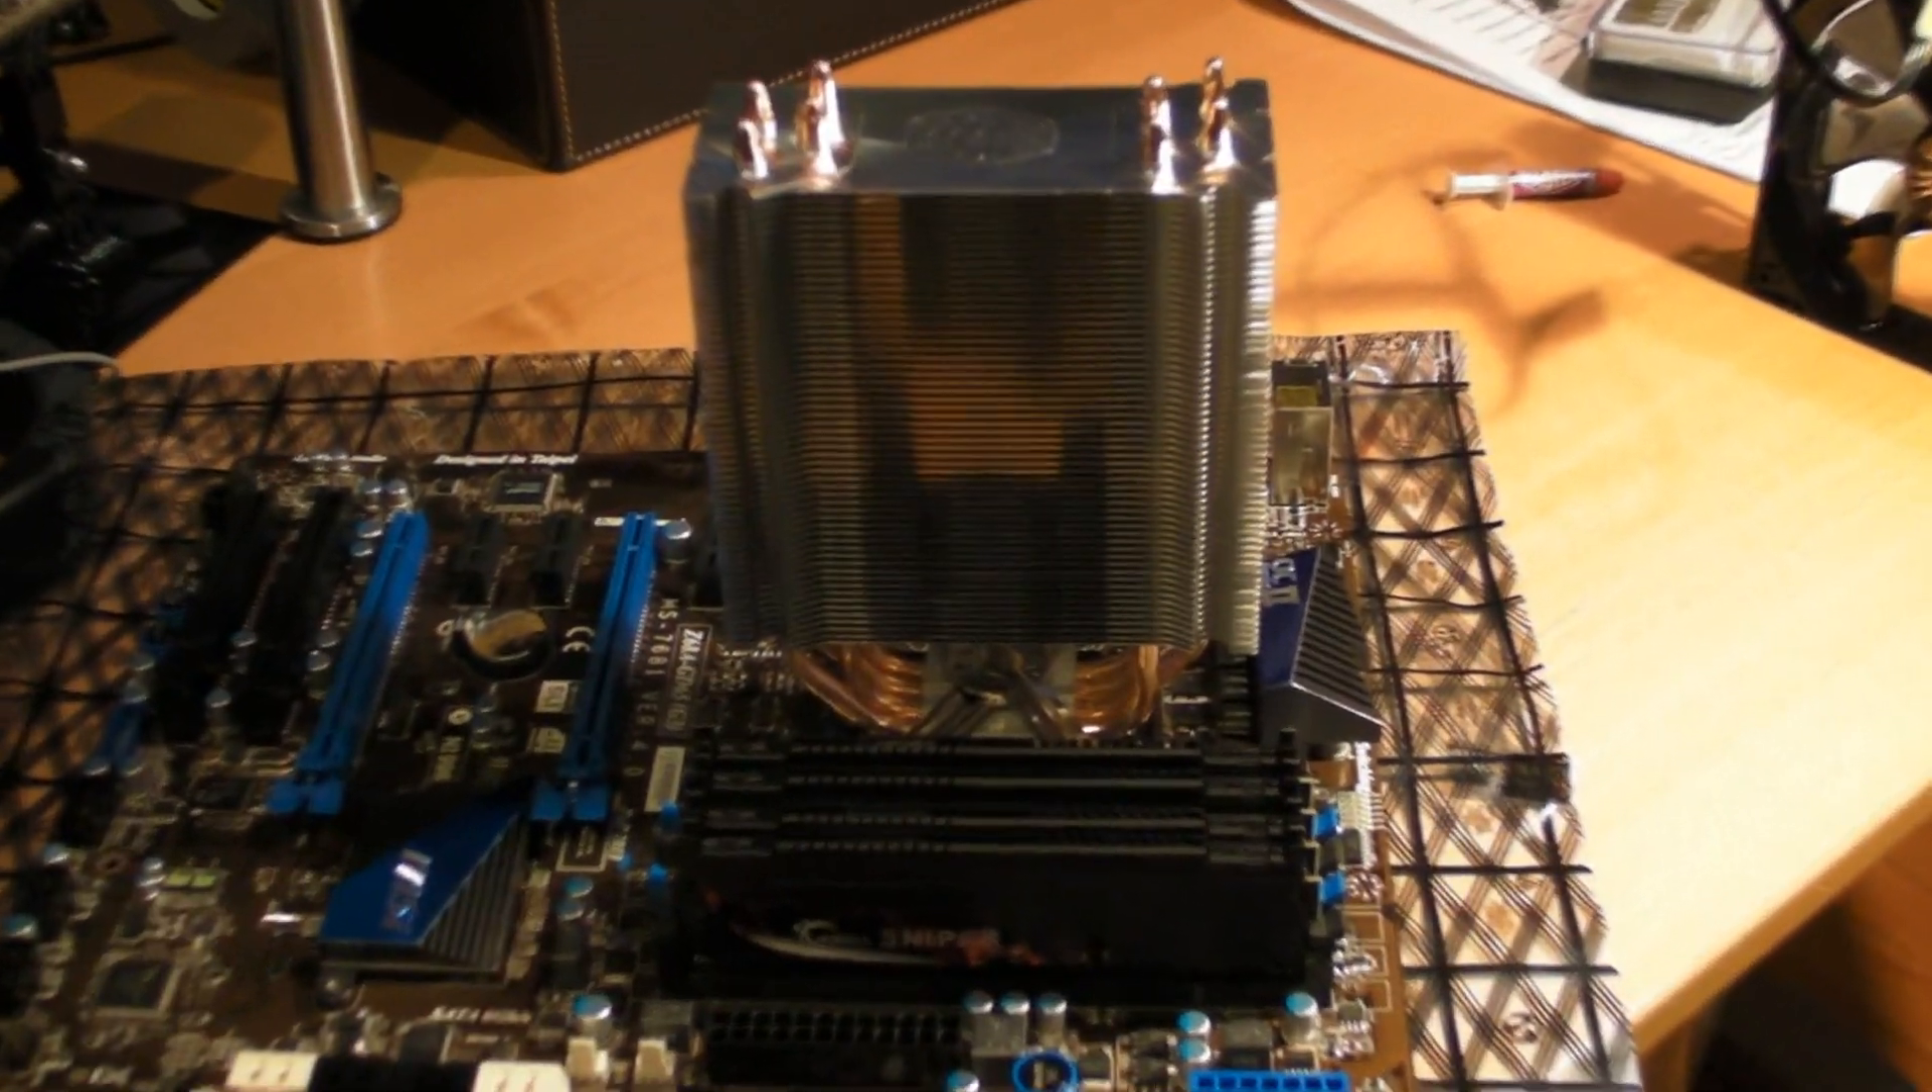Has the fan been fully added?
No.